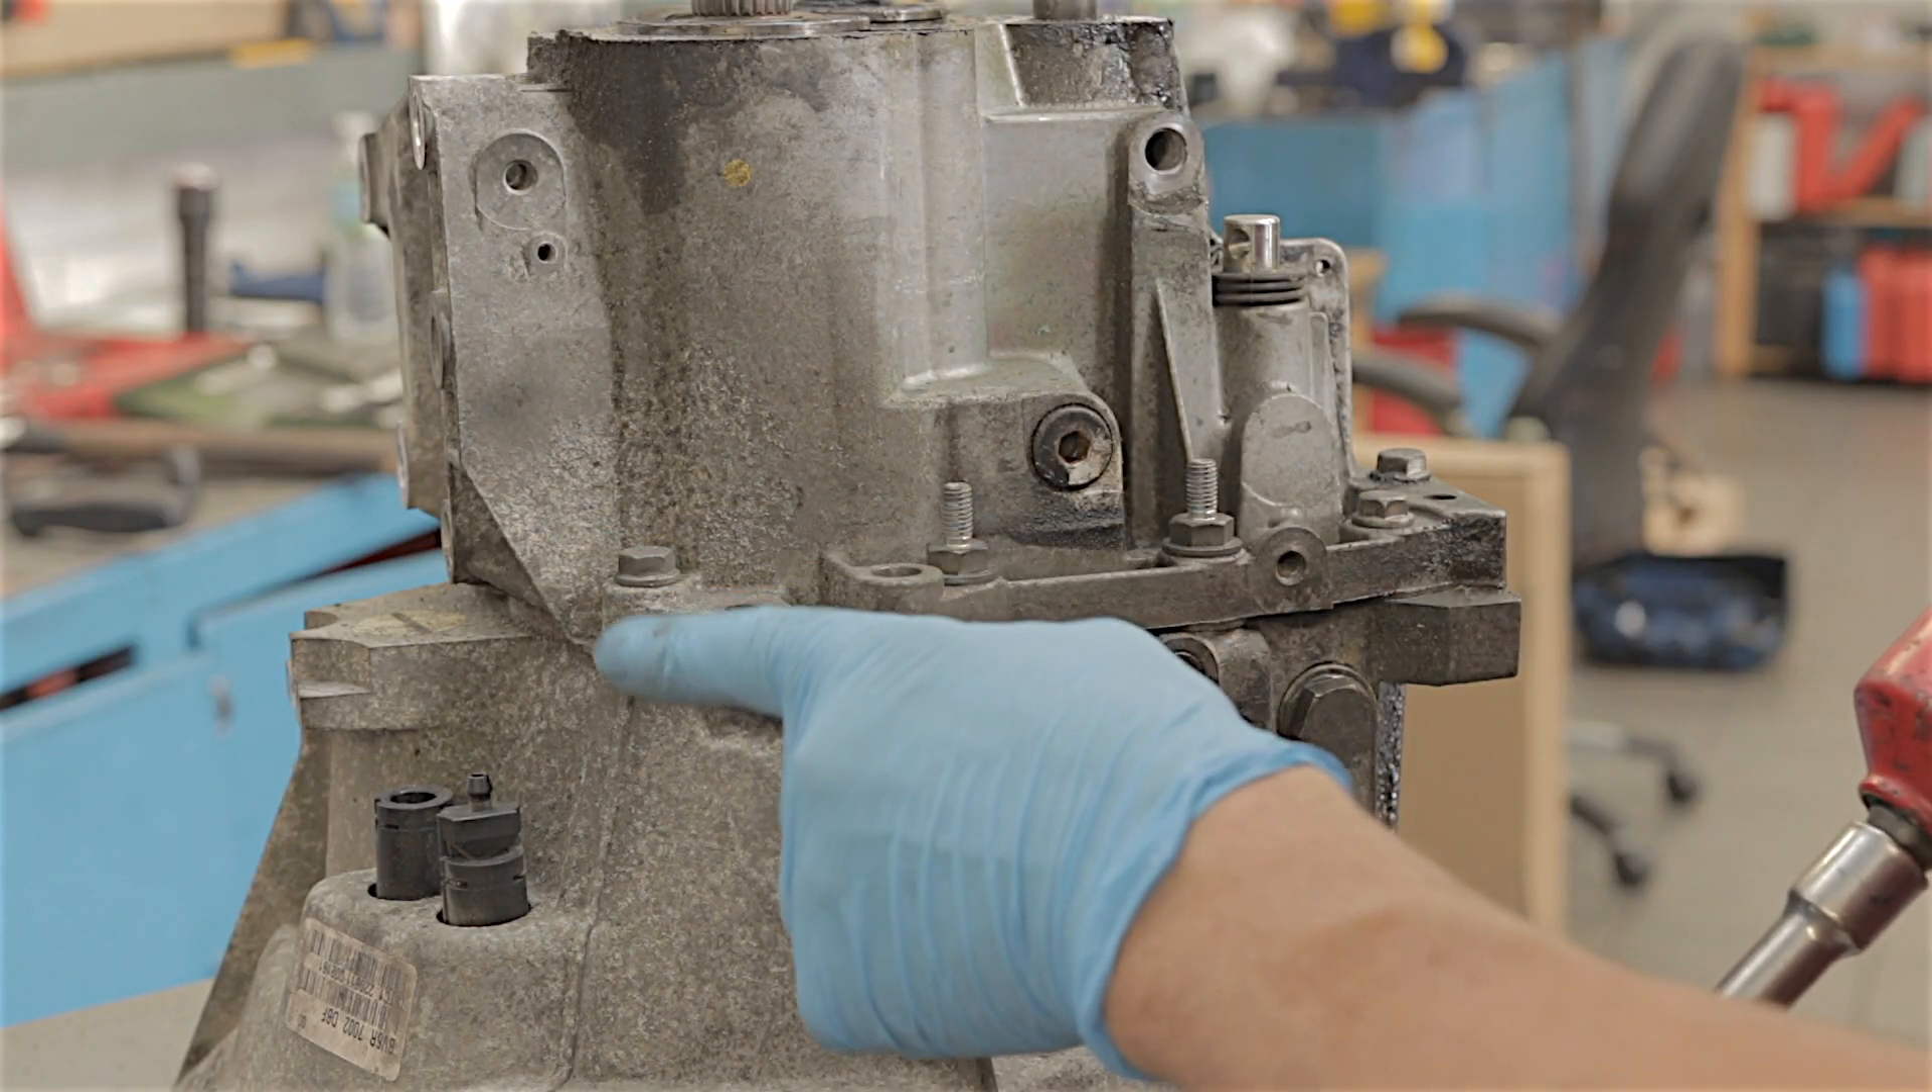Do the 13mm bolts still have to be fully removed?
Yes.